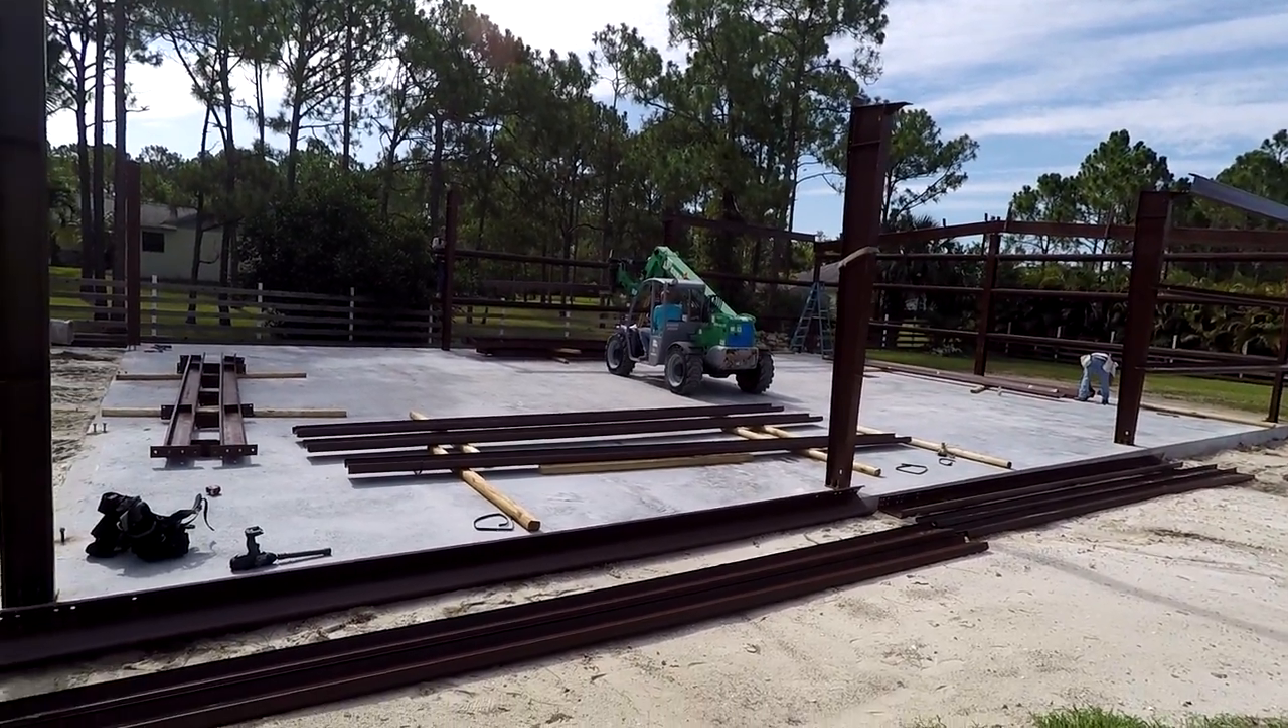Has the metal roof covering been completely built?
No.